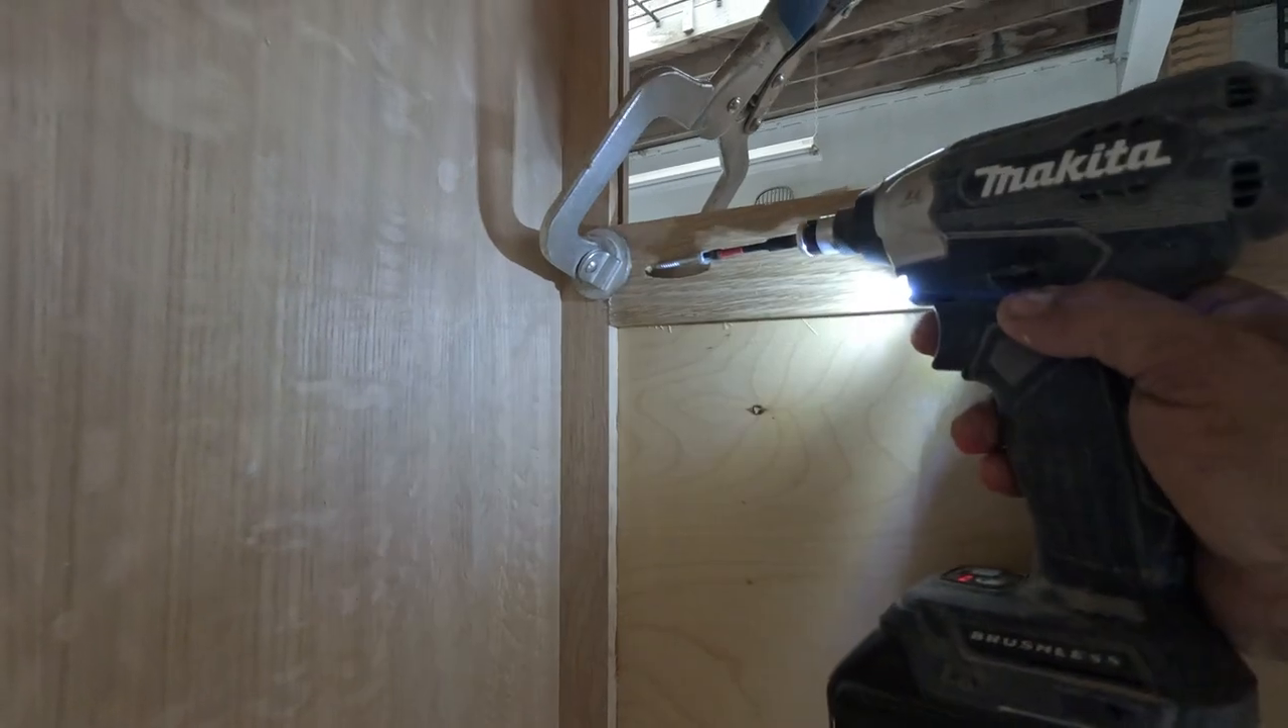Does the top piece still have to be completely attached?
Yes.